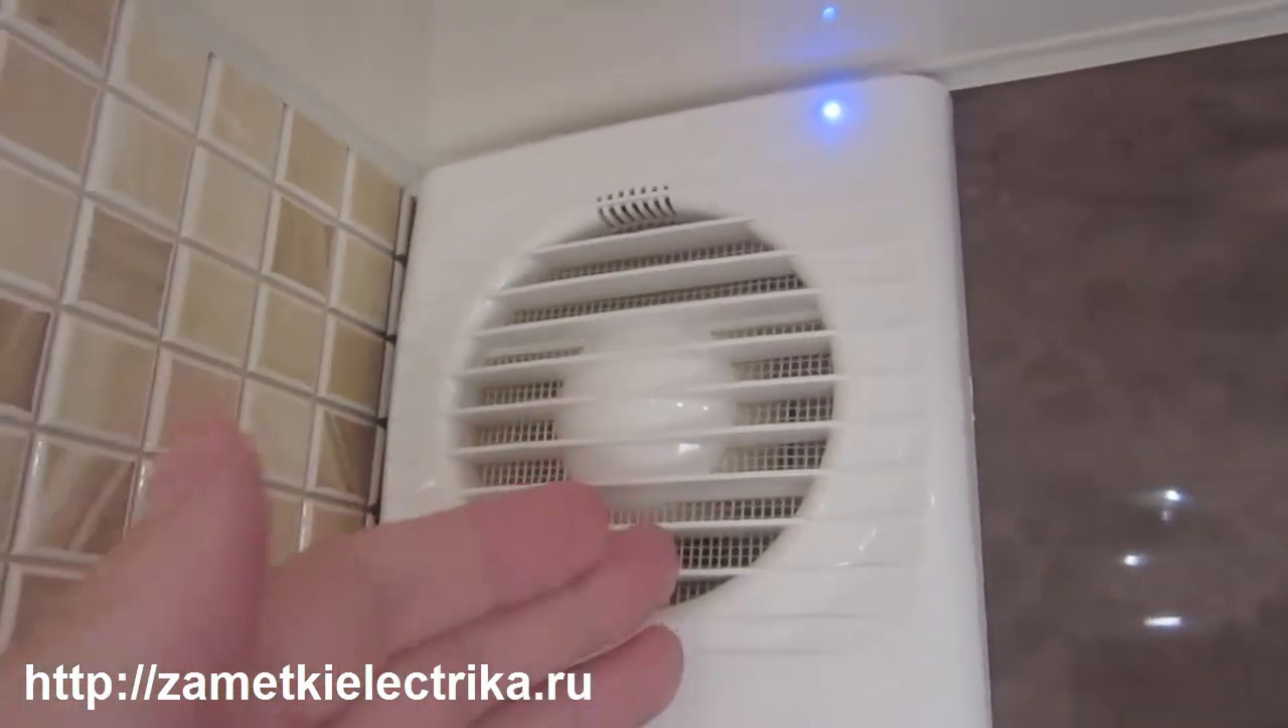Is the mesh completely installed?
Yes.